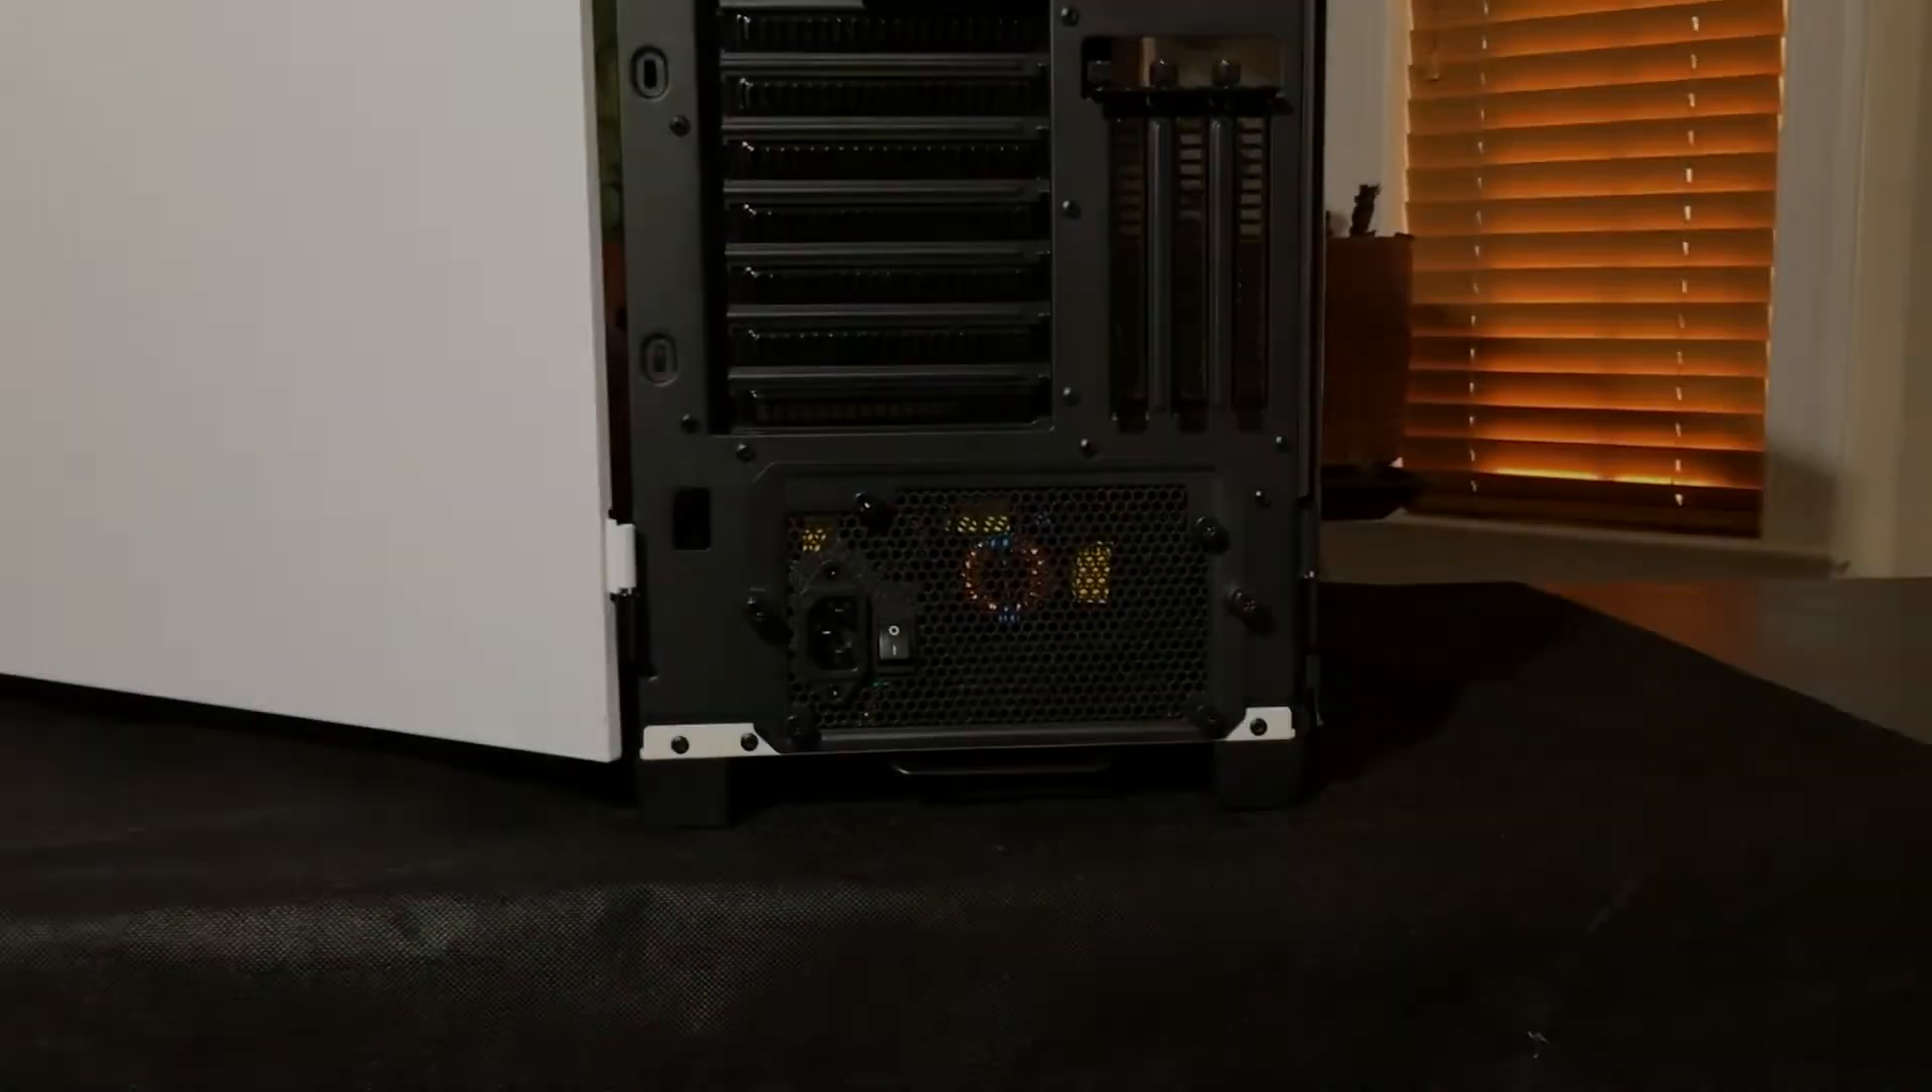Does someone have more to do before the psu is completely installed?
No.